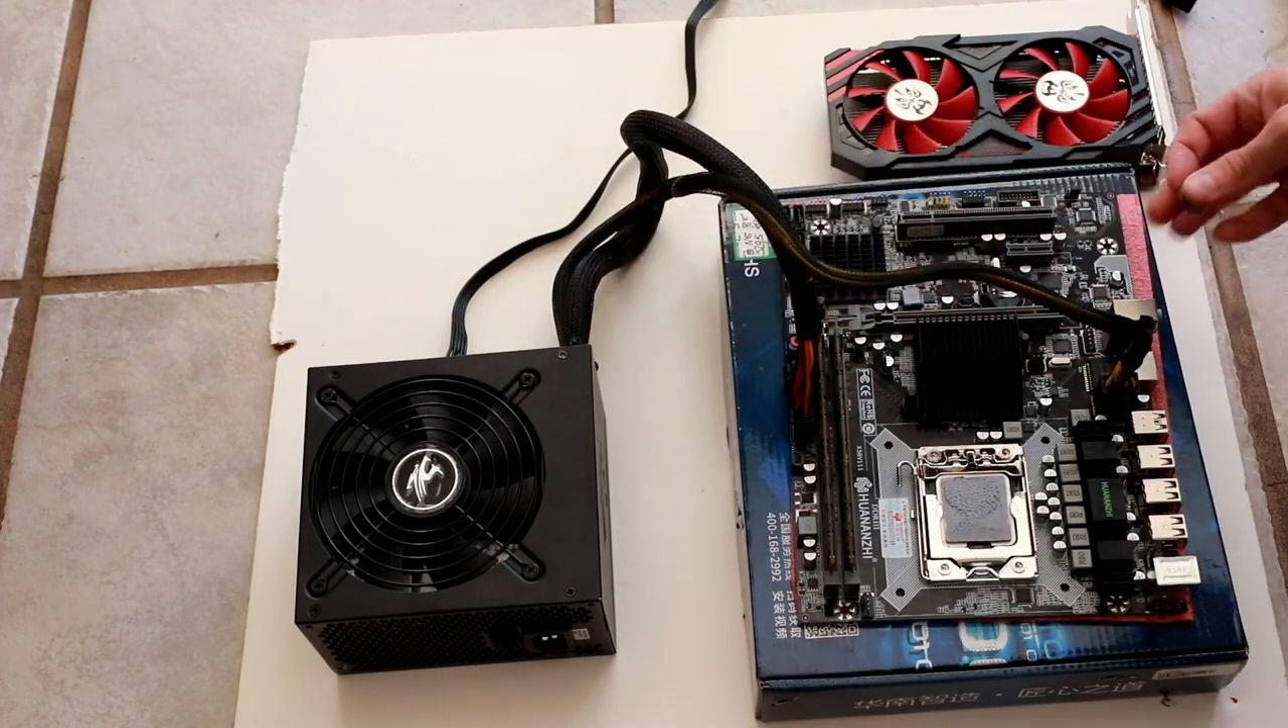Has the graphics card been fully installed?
No.